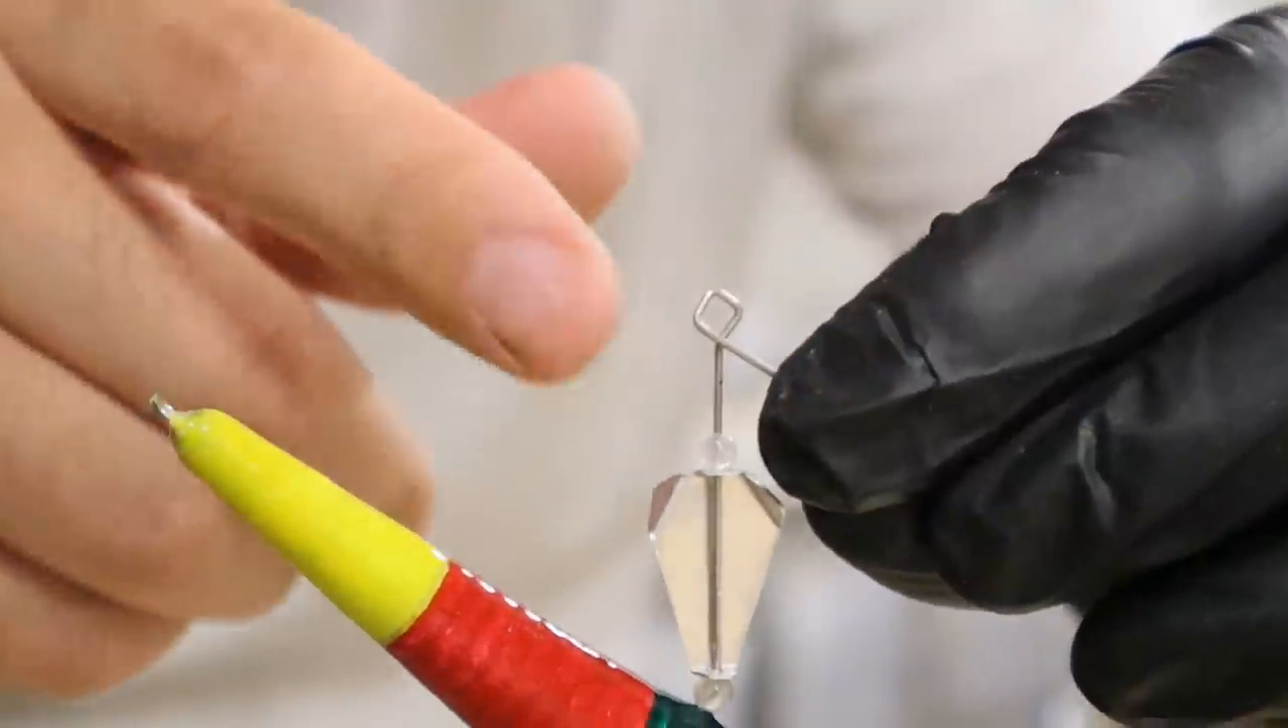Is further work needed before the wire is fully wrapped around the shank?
Yes.